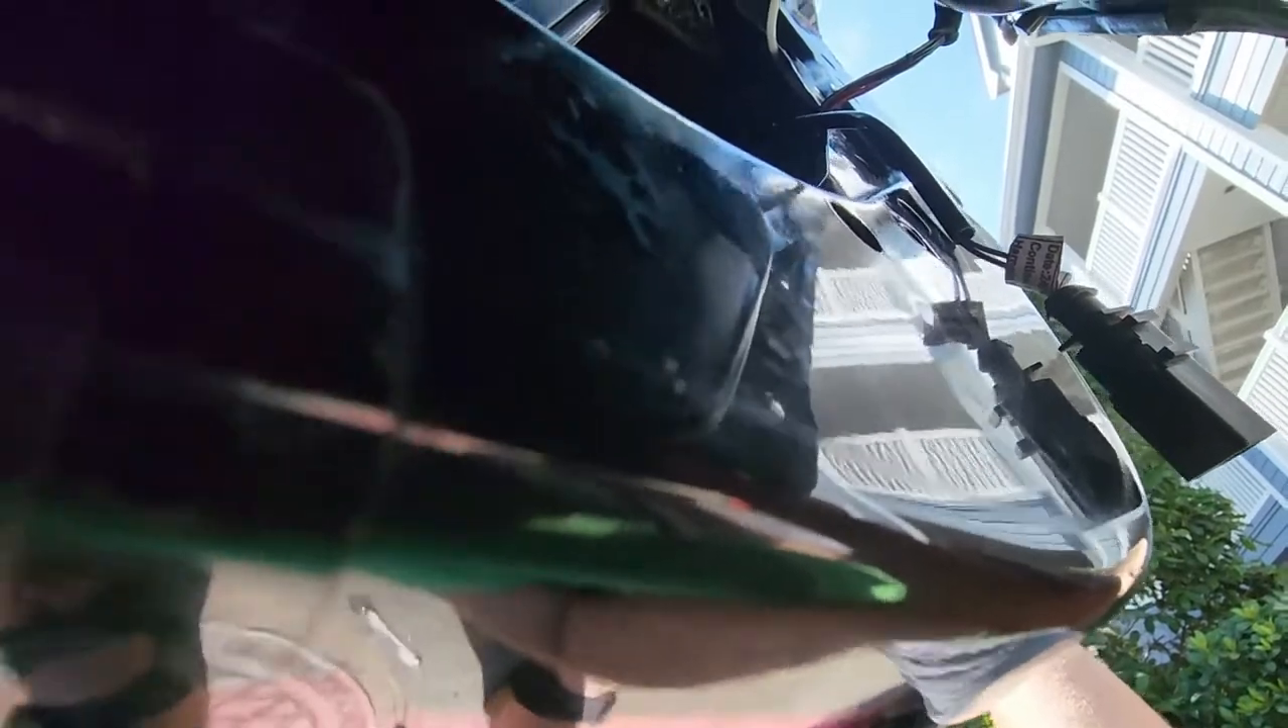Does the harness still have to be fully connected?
Yes.